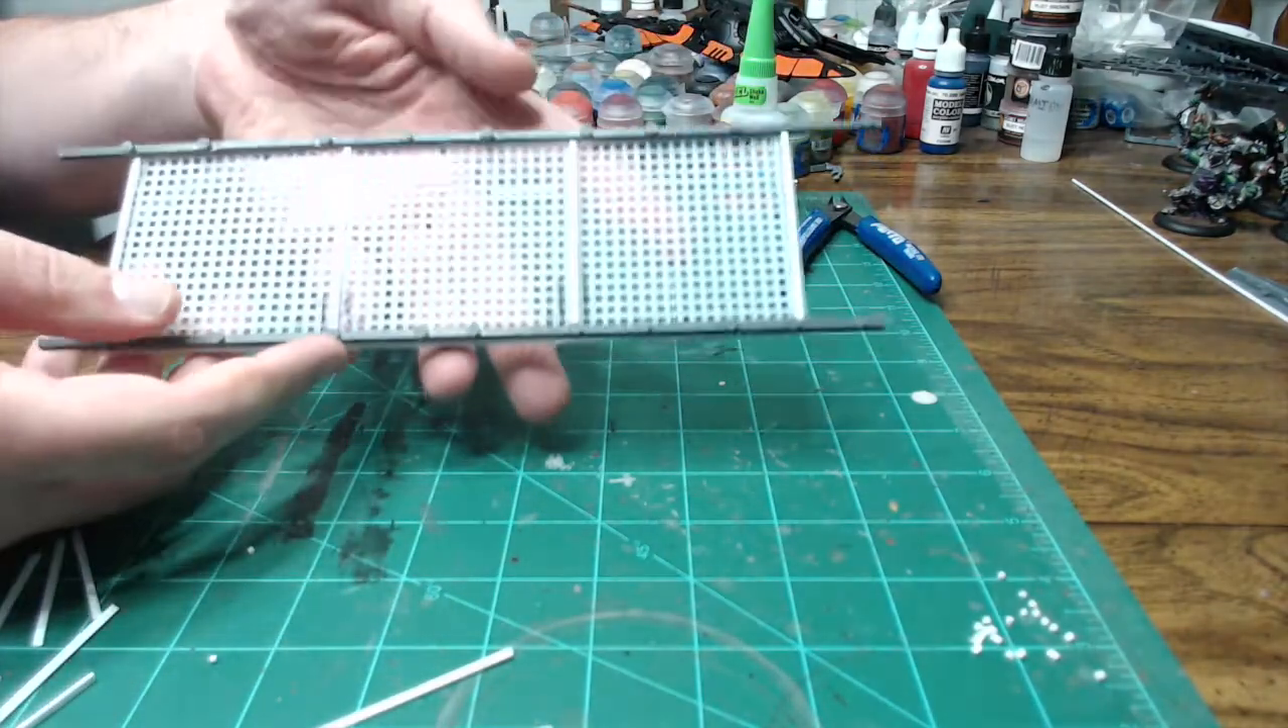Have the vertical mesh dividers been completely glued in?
Yes.